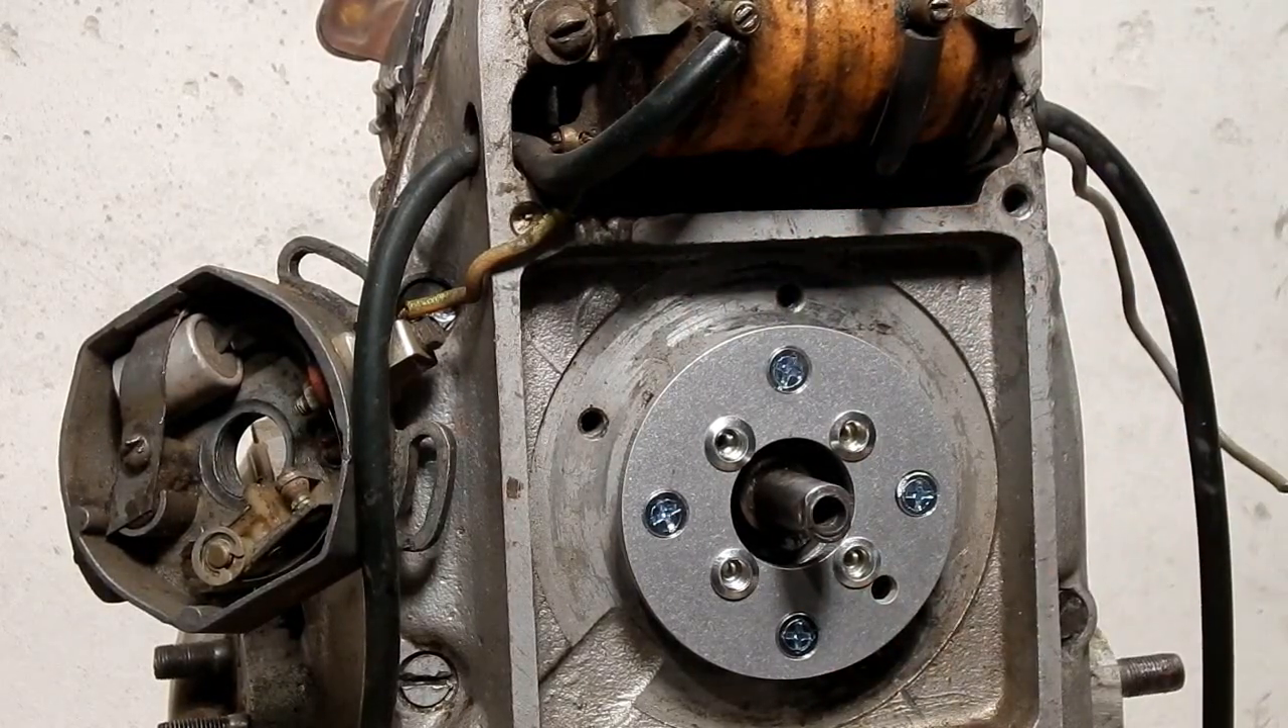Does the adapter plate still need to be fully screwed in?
No.